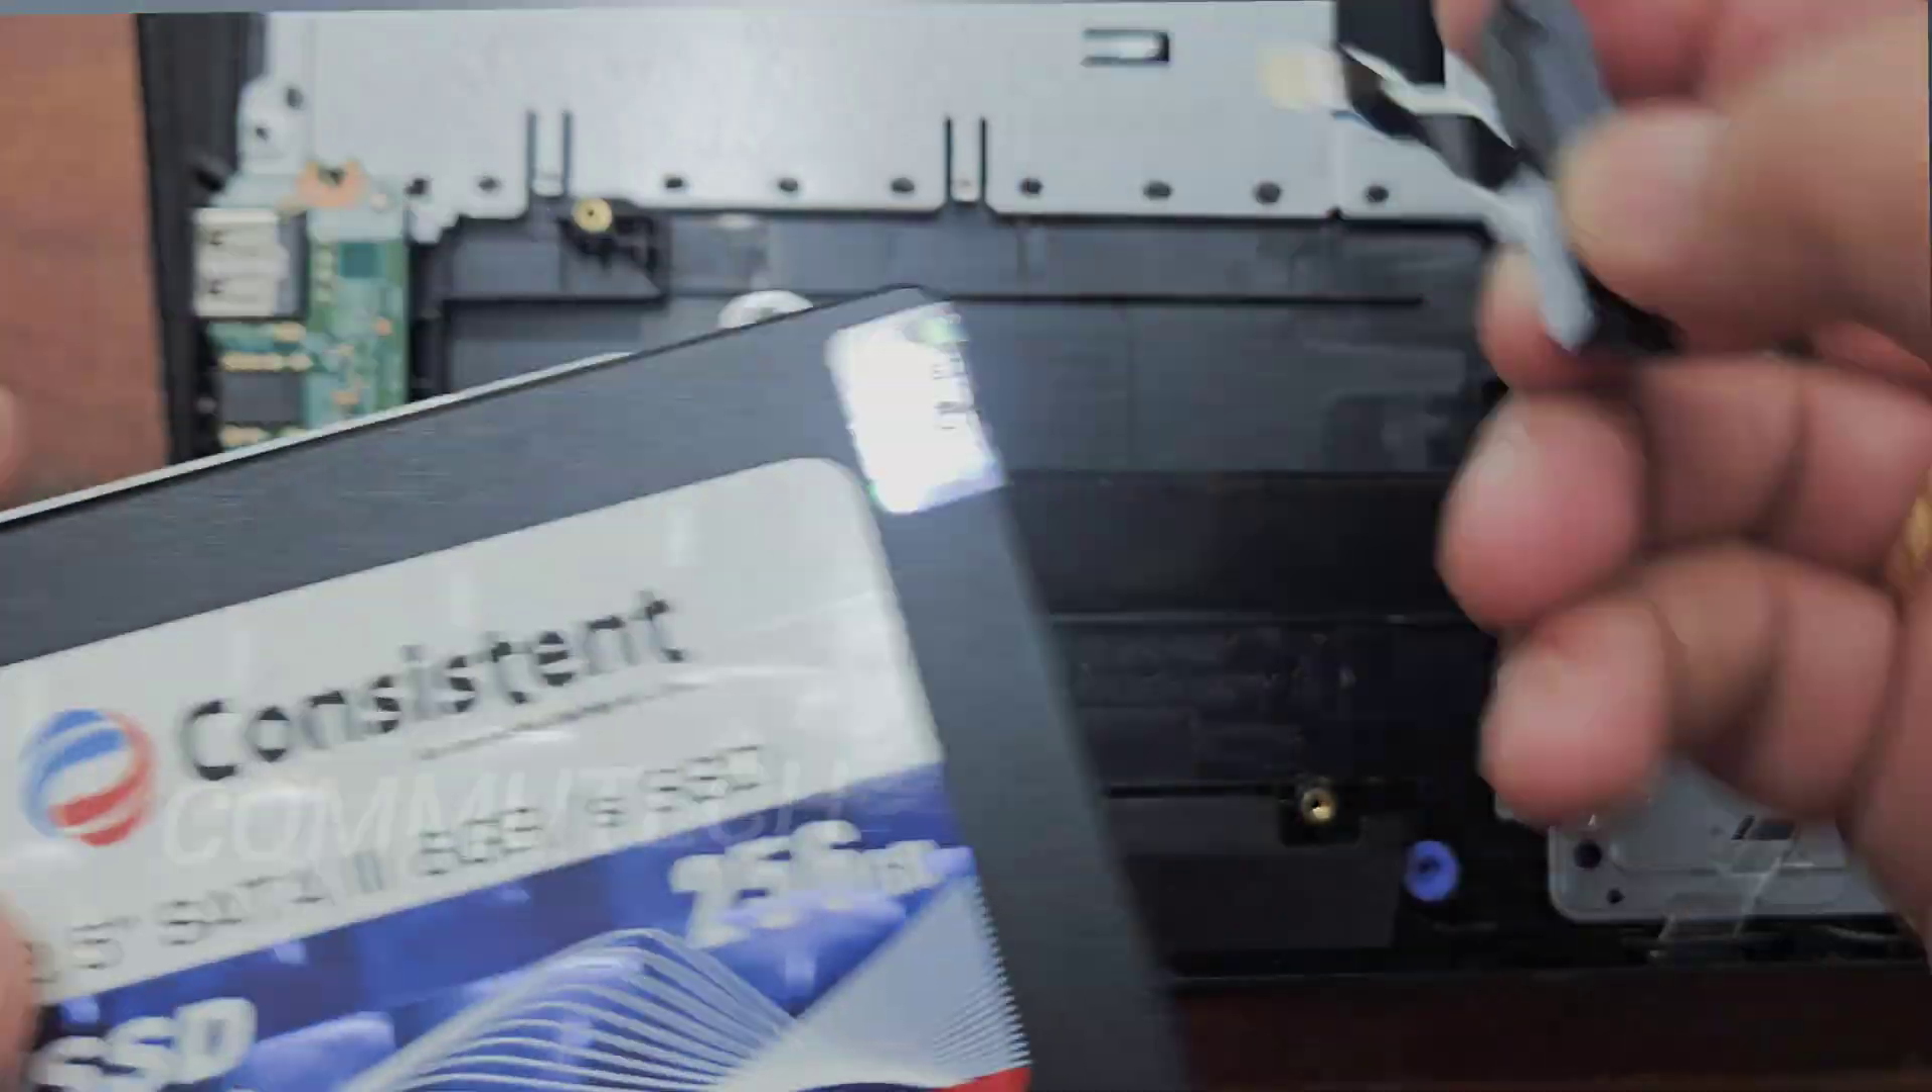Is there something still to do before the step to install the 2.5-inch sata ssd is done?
Yes.